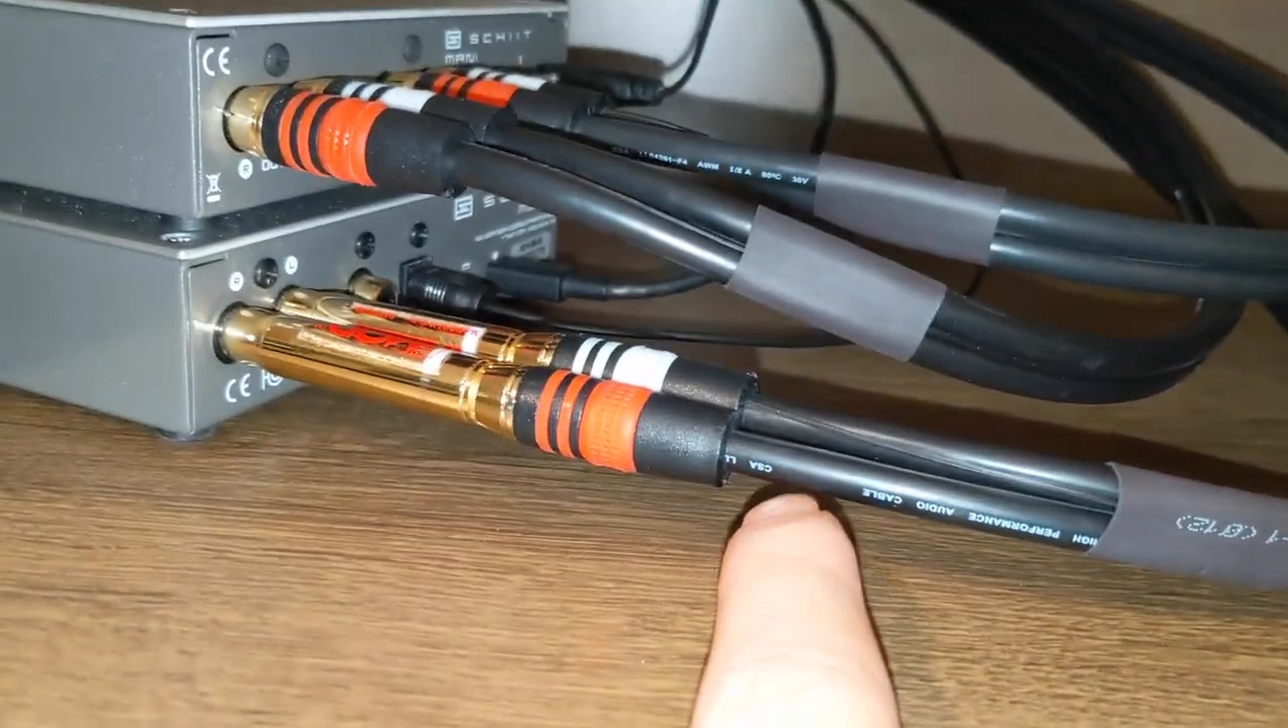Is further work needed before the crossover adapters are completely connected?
No.